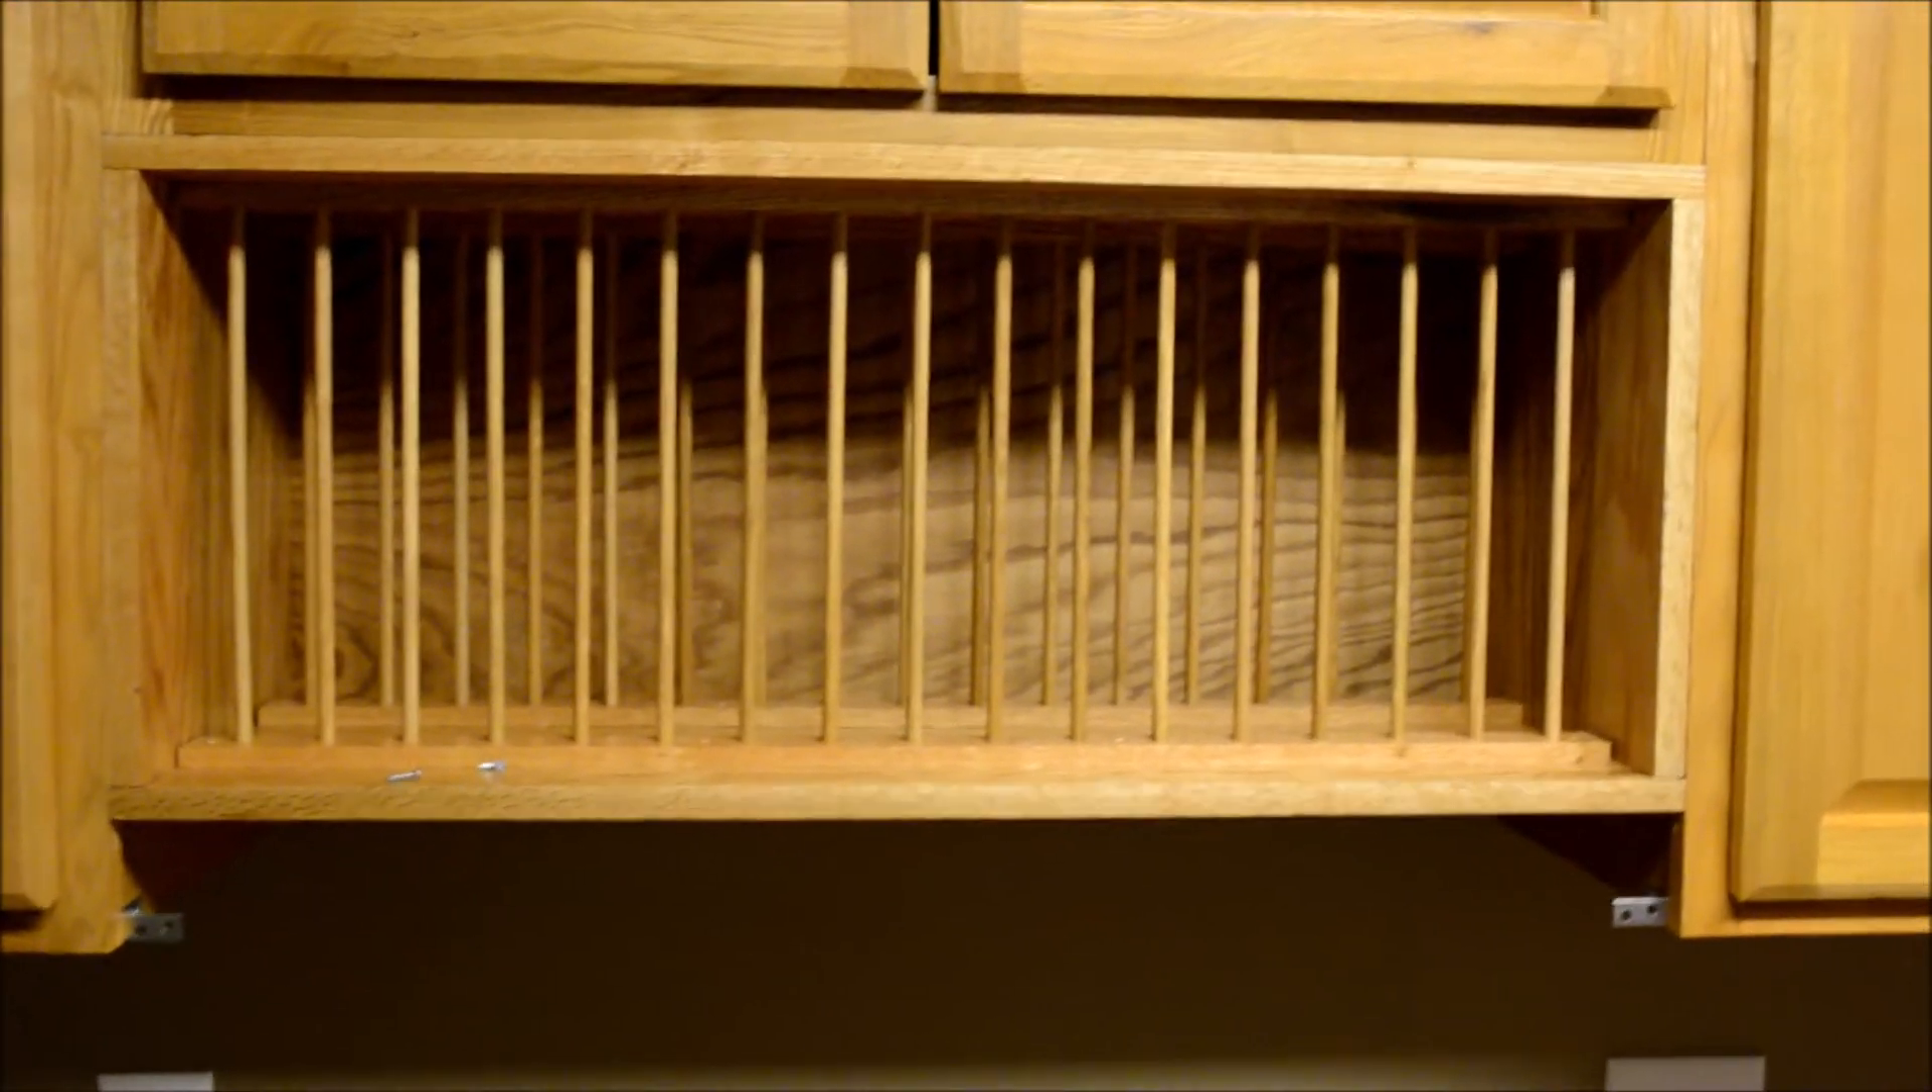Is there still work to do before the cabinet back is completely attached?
No.